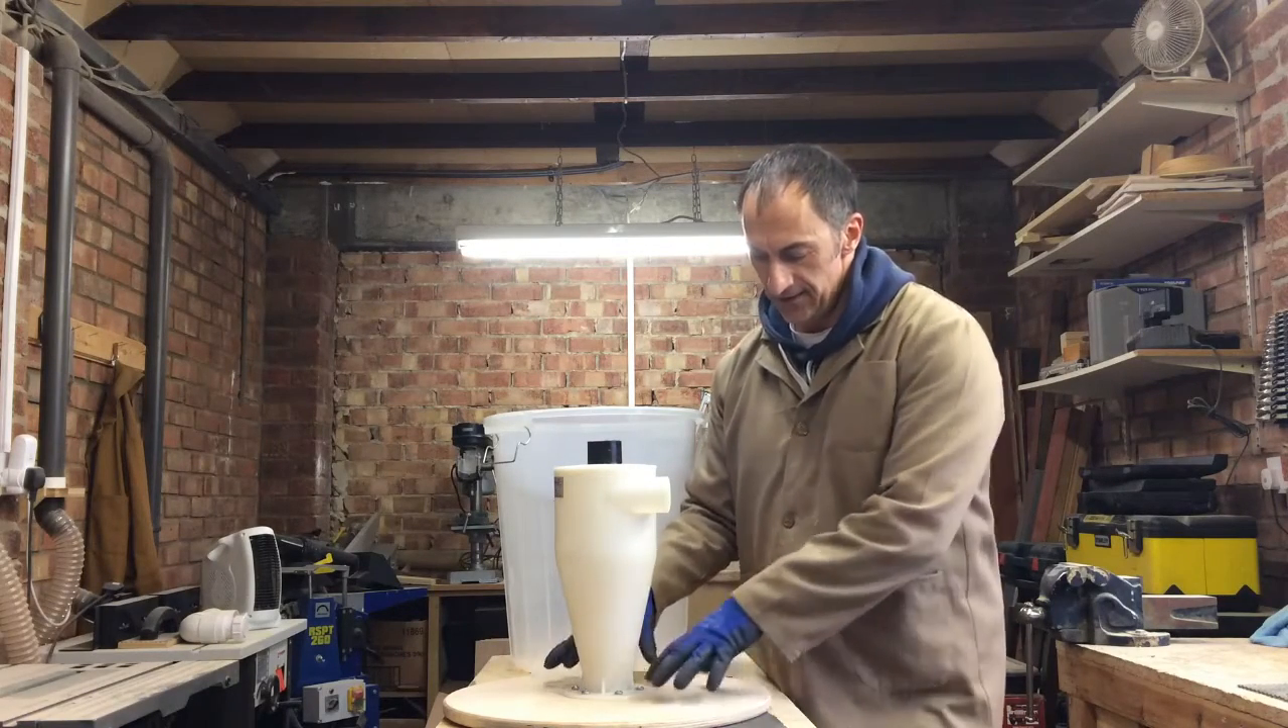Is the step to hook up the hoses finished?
No.